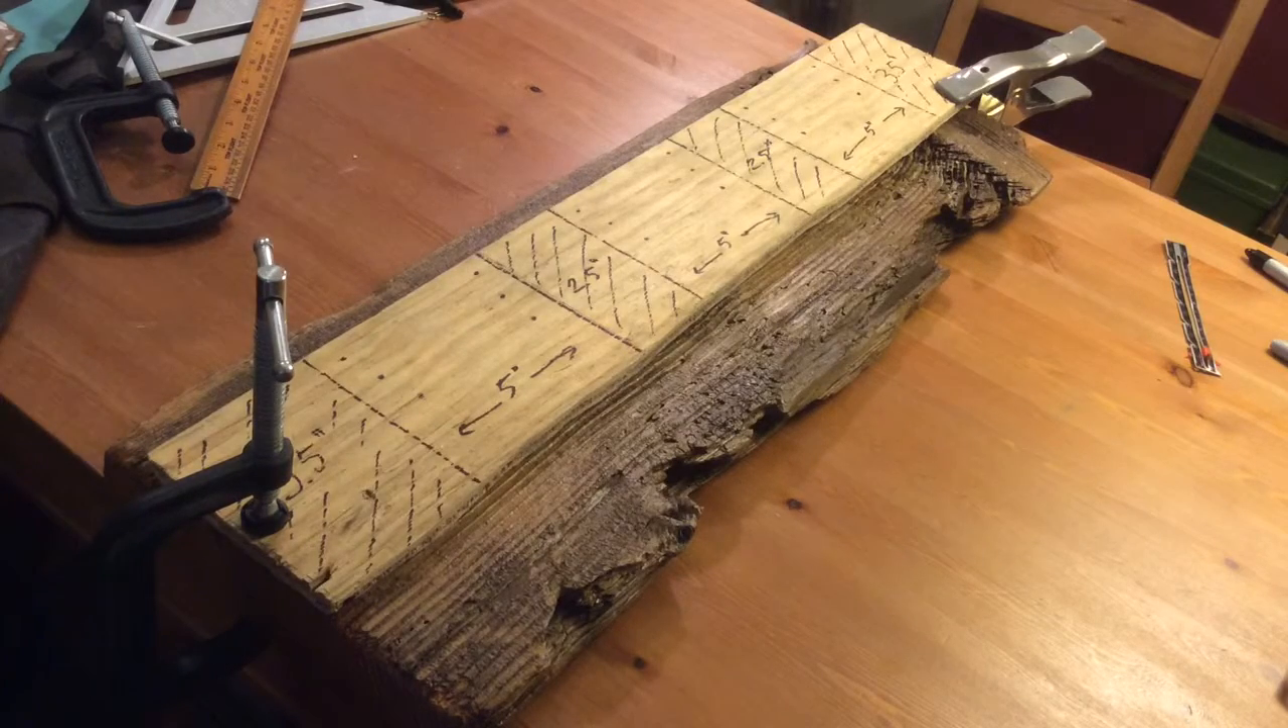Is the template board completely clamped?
Yes.